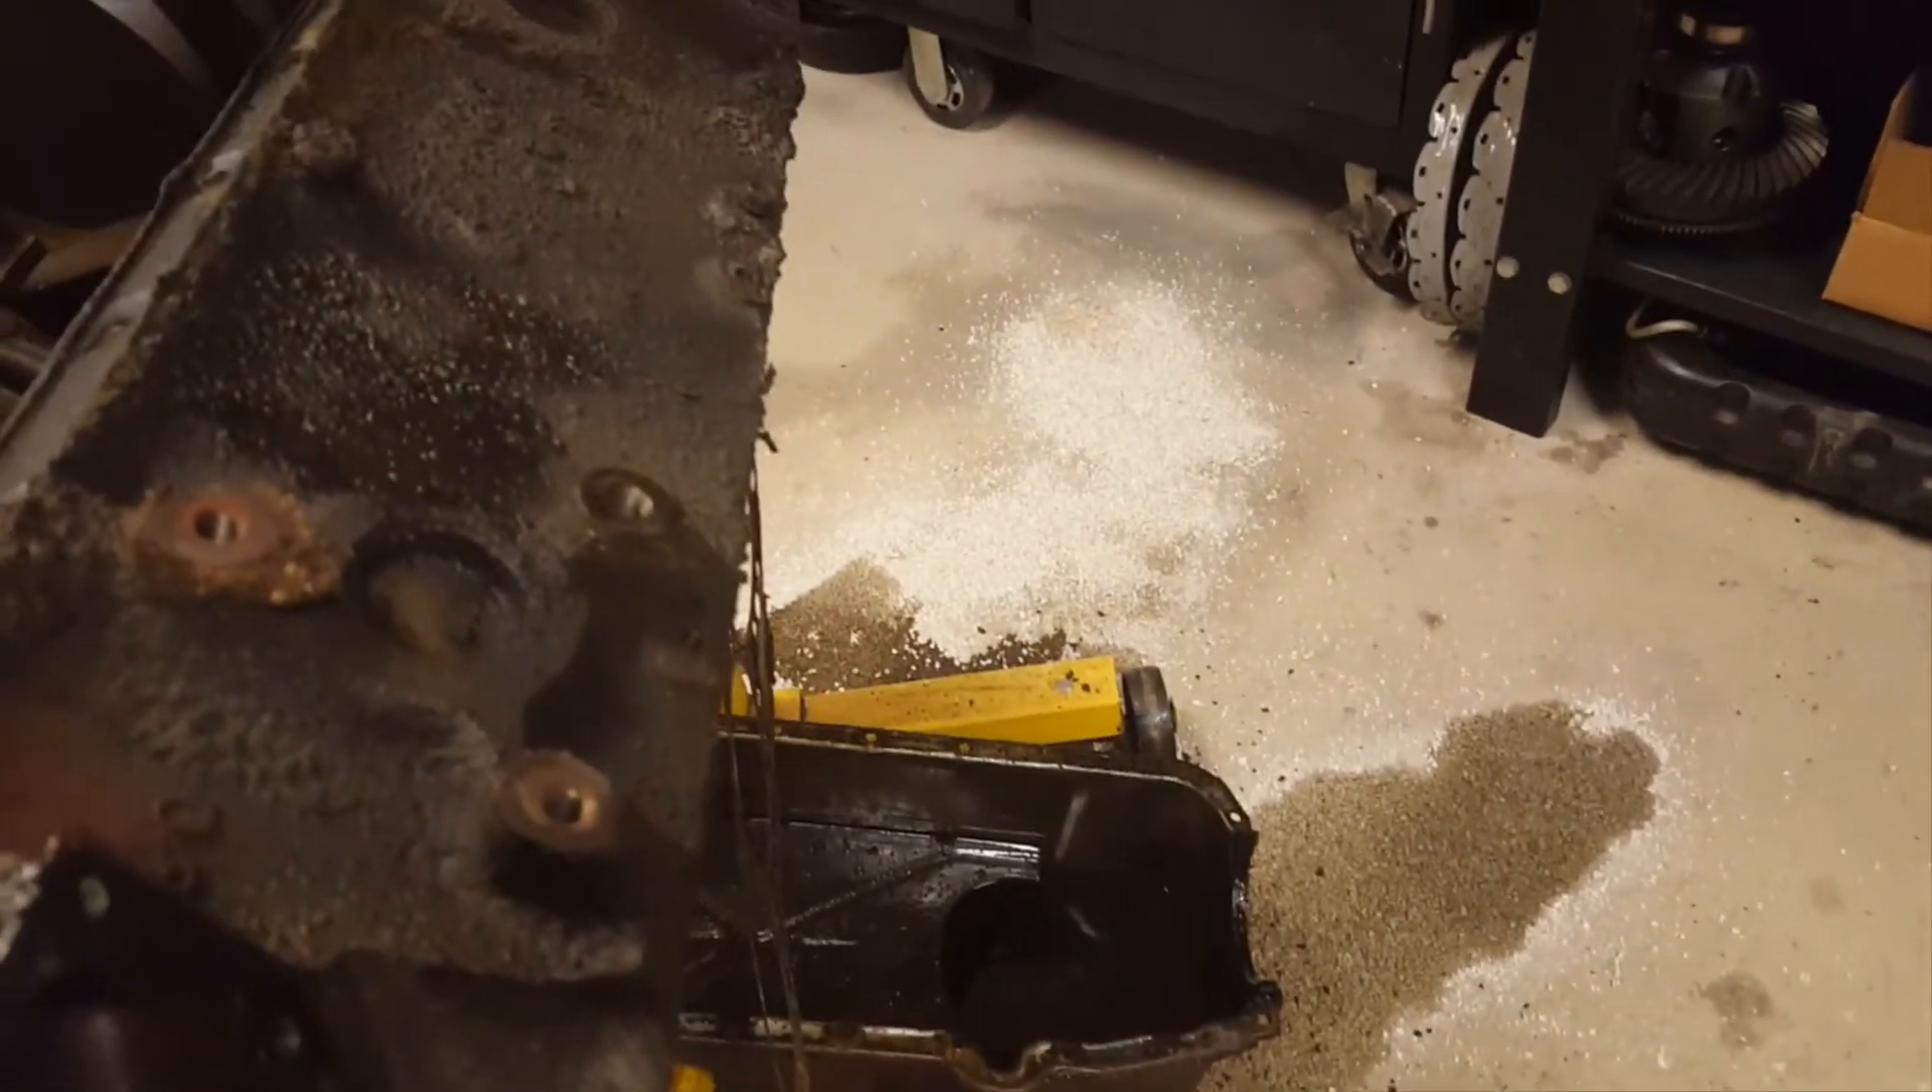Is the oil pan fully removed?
Yes.